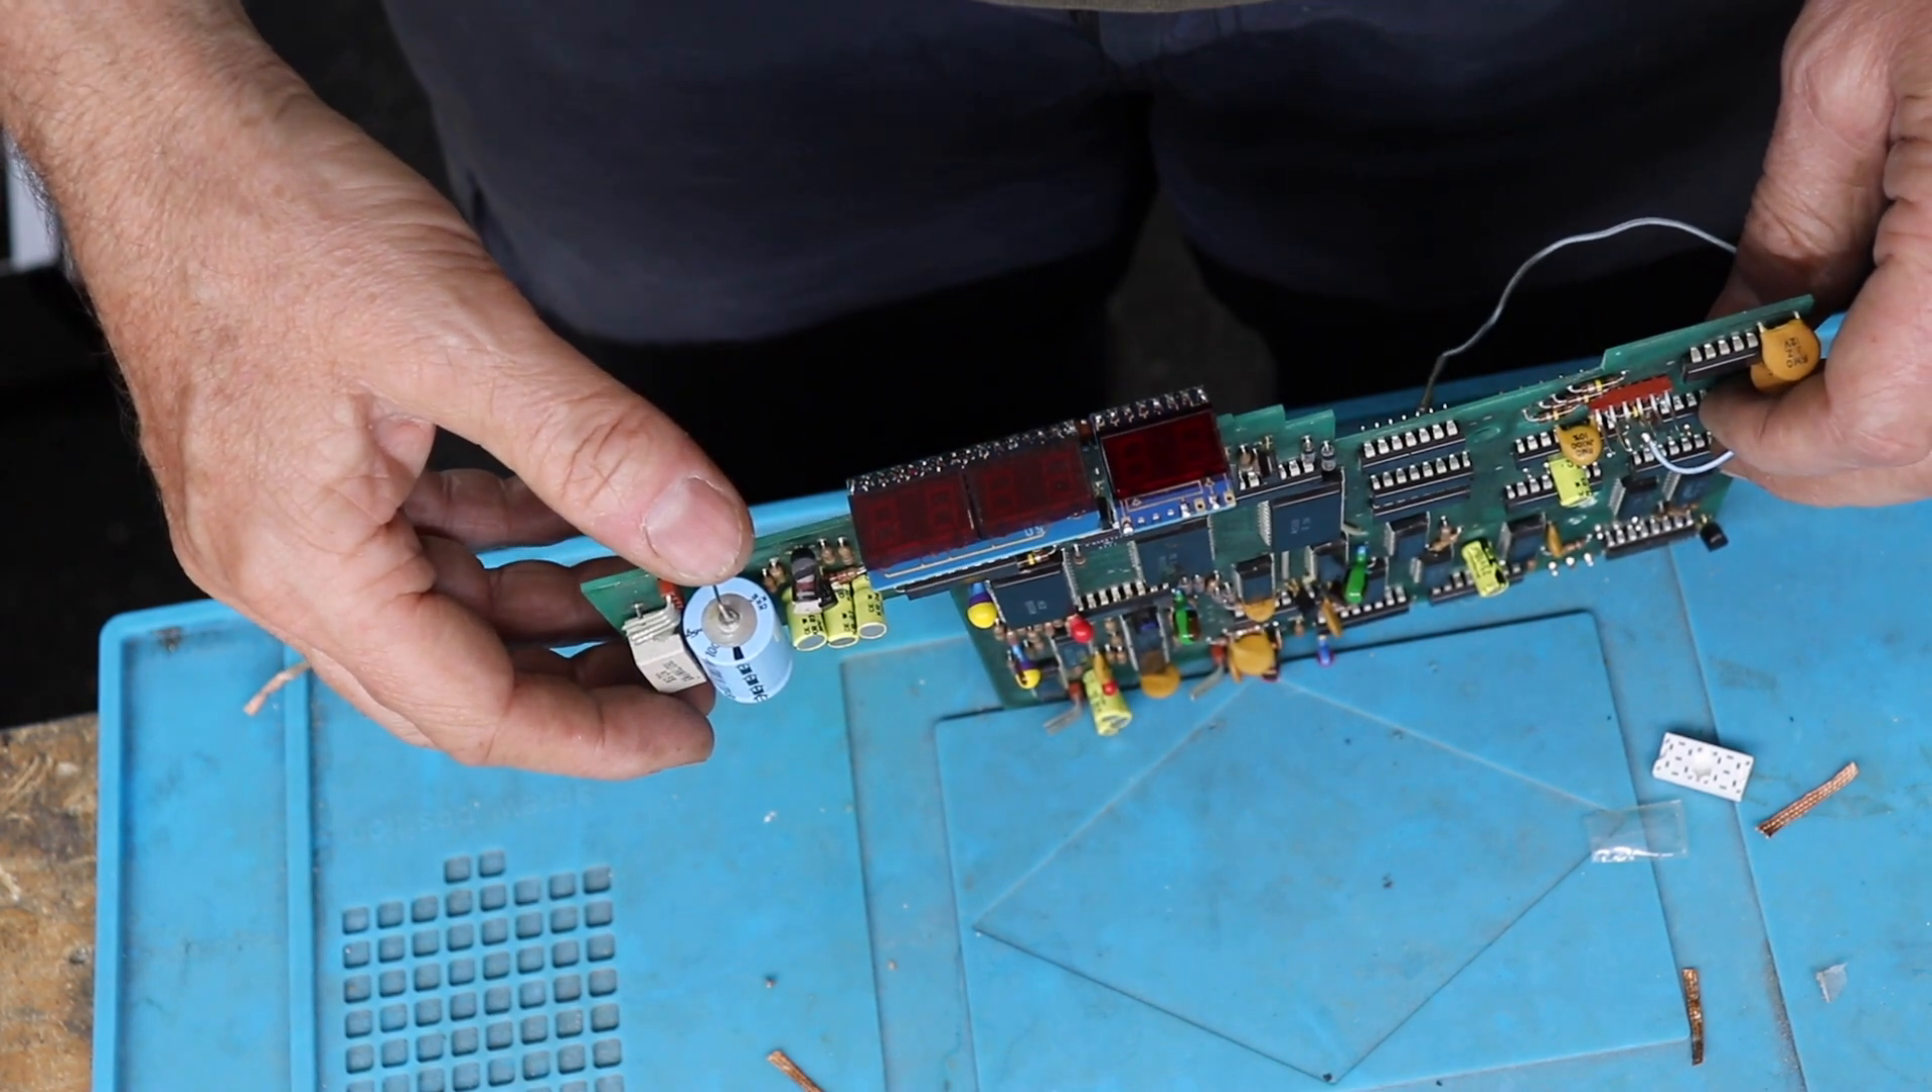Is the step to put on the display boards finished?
Yes.